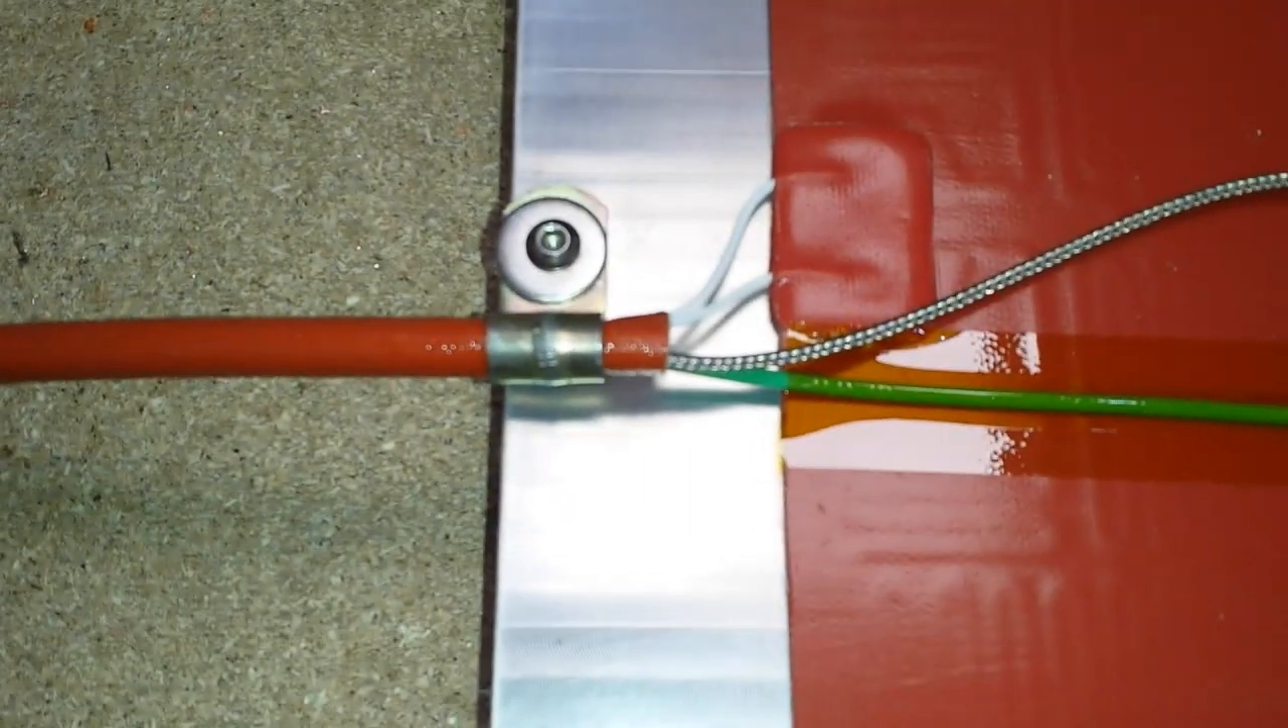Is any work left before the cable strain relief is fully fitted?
No.